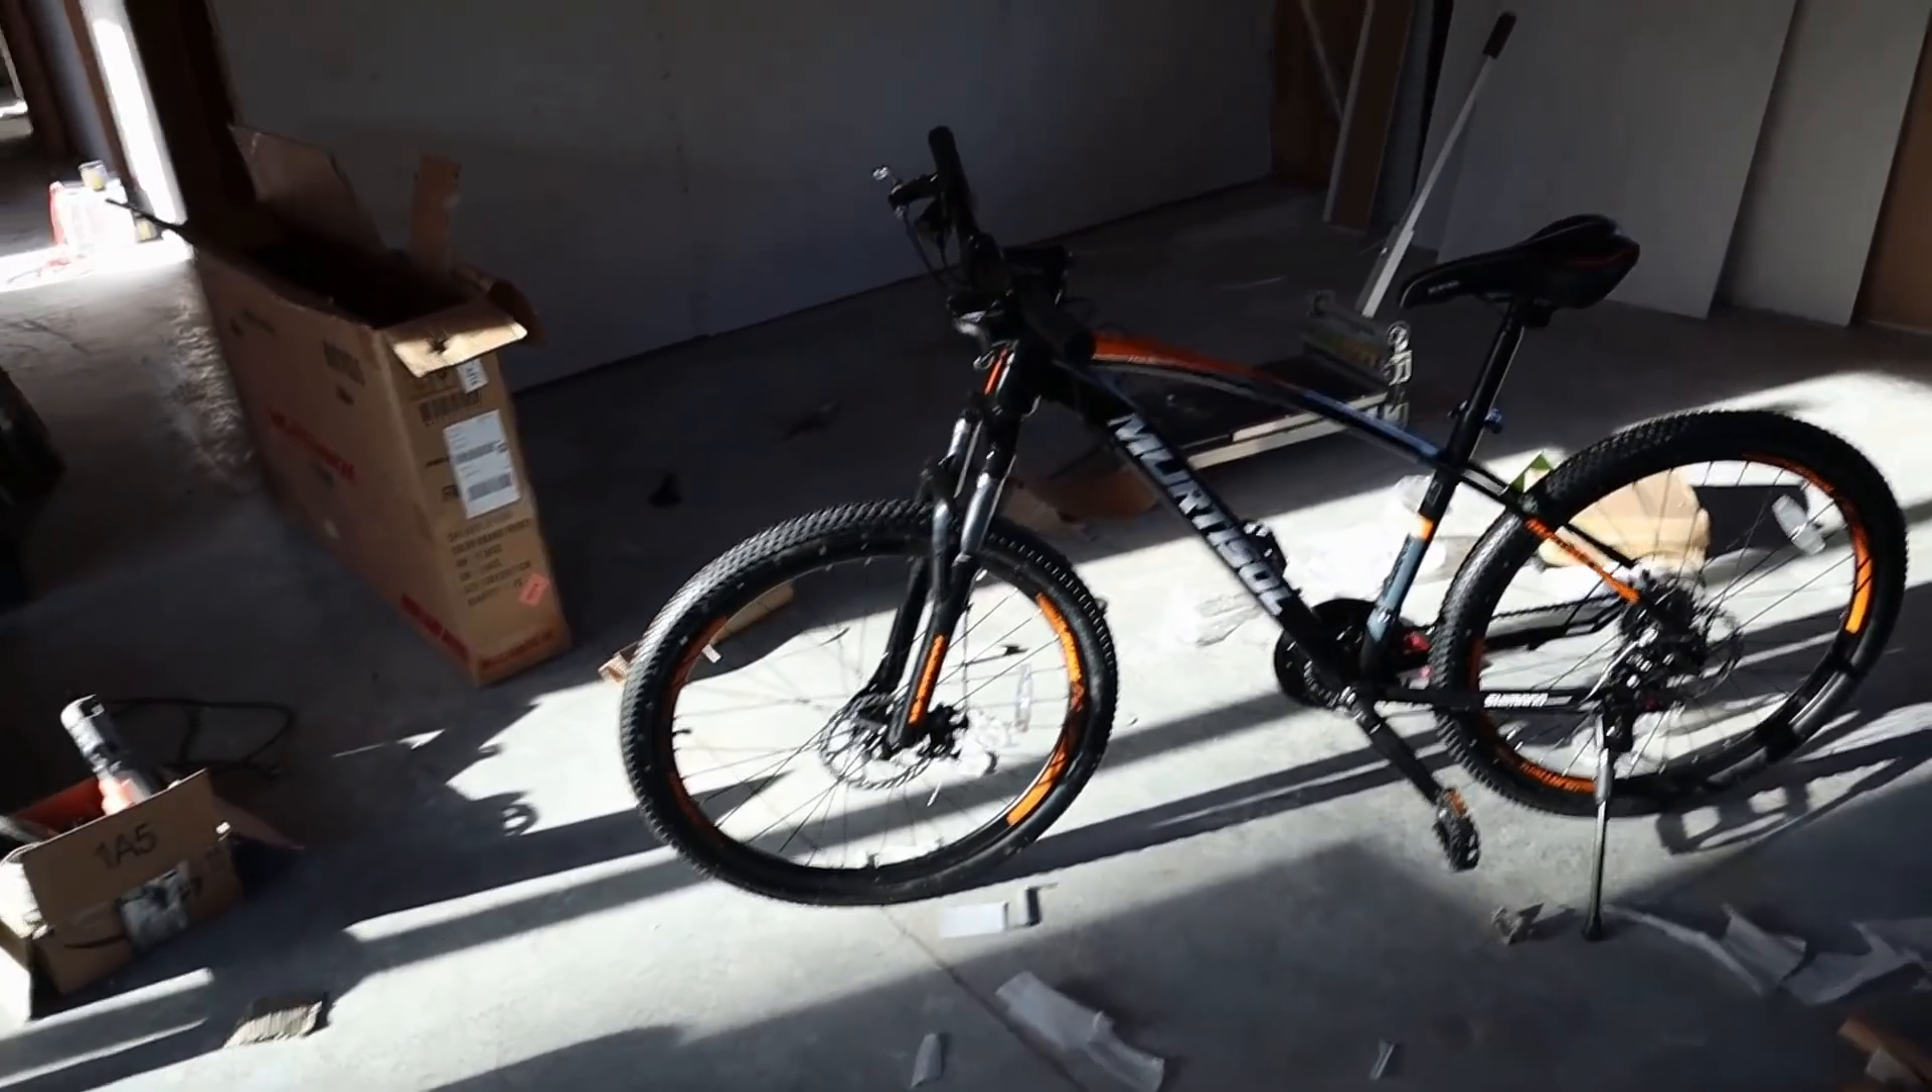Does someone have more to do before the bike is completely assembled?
No.